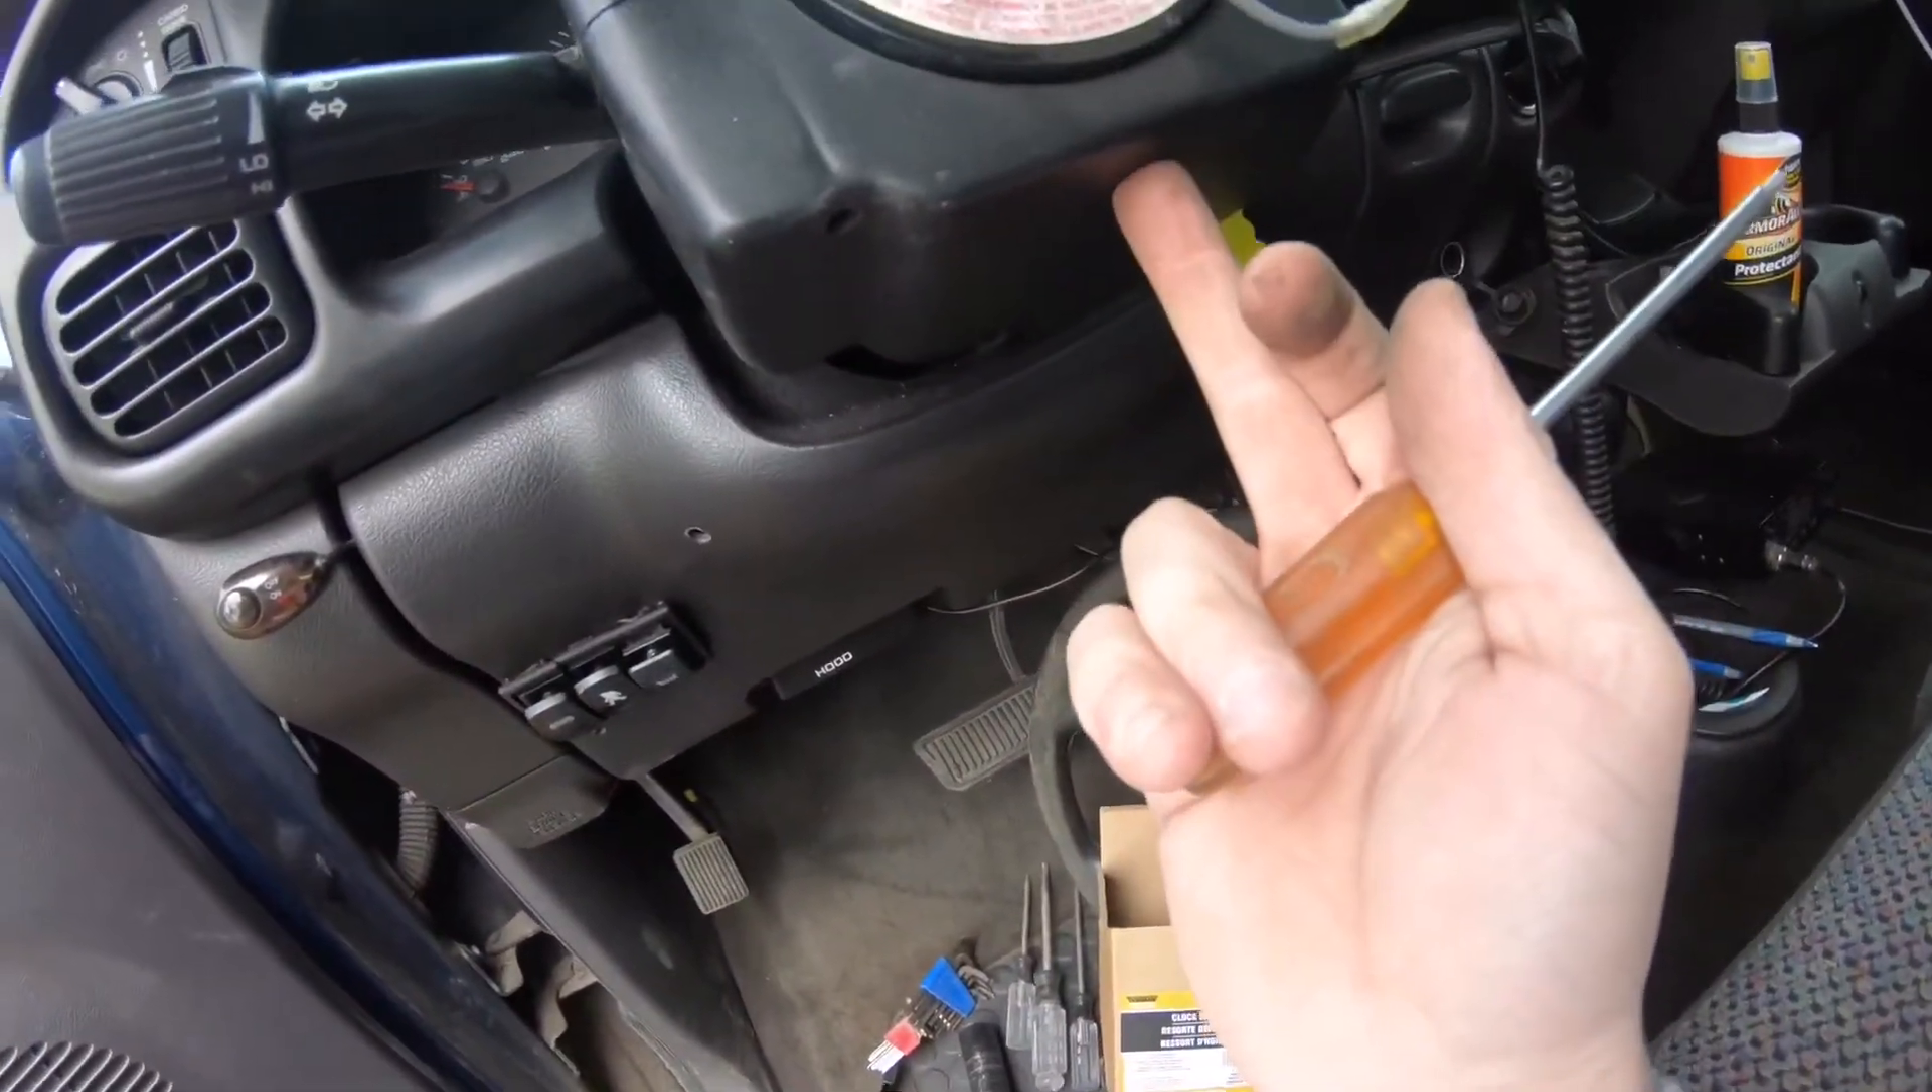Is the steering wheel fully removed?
Yes.